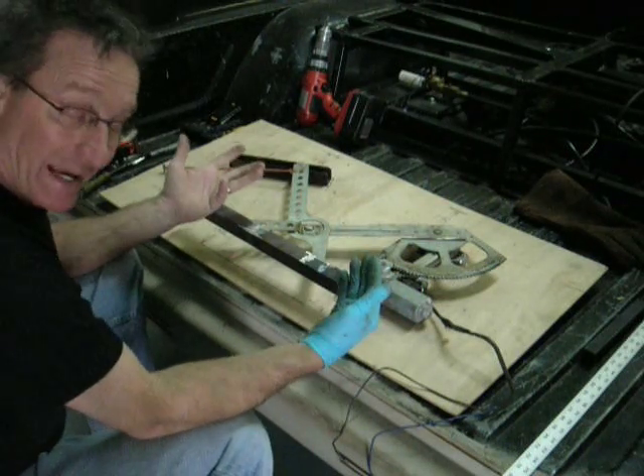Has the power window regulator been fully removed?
Yes.